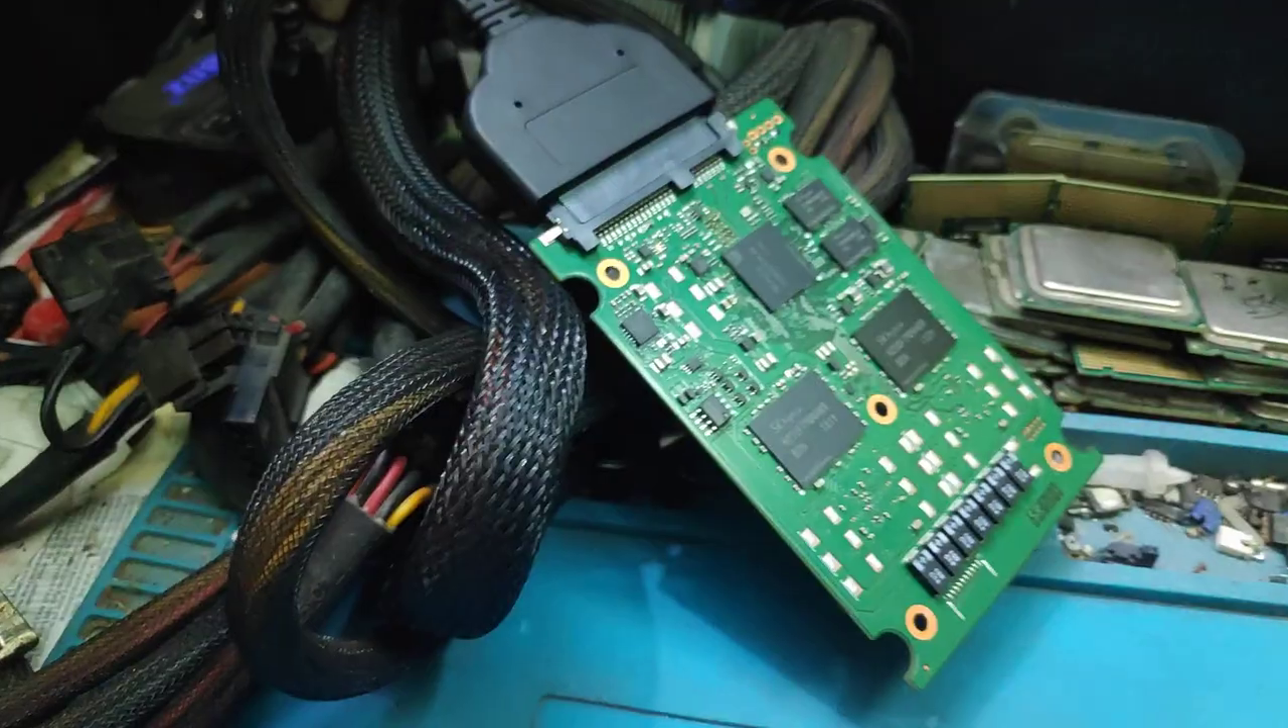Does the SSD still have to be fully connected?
No.